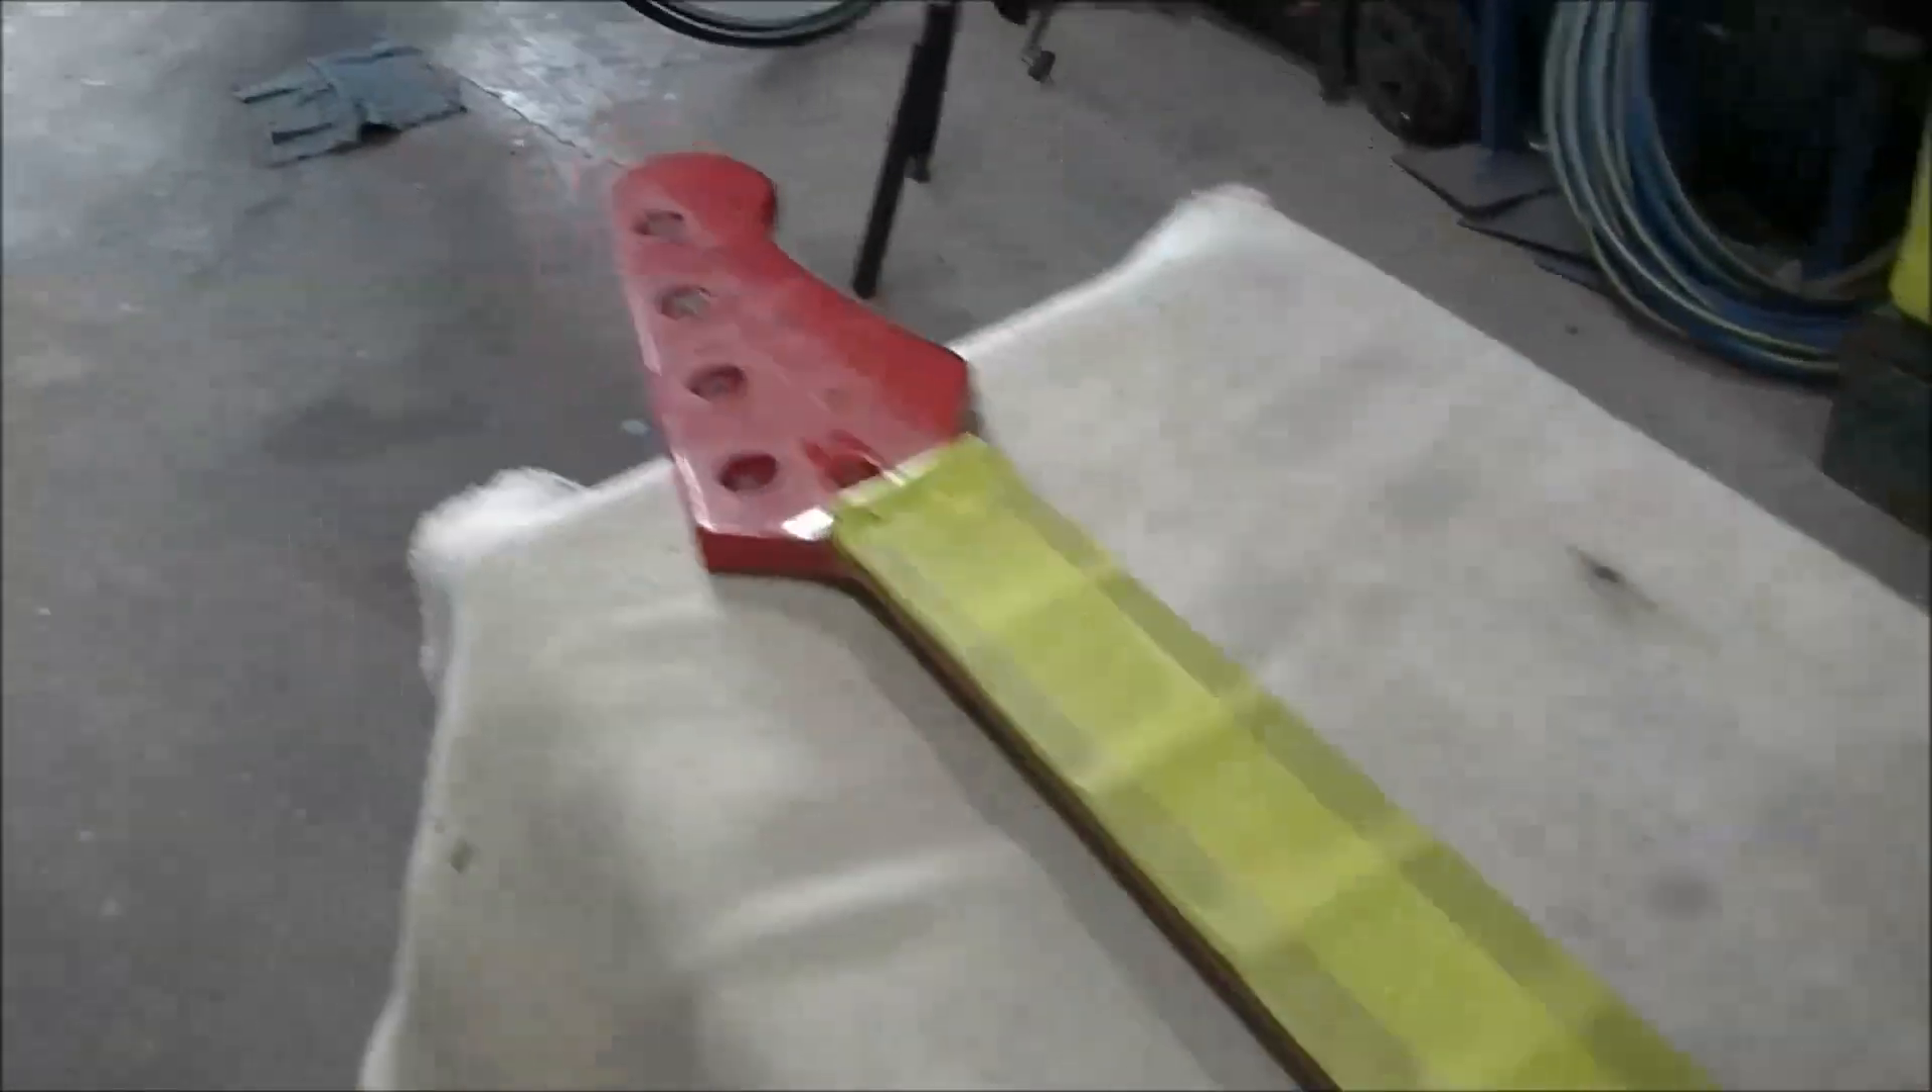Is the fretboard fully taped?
Yes.